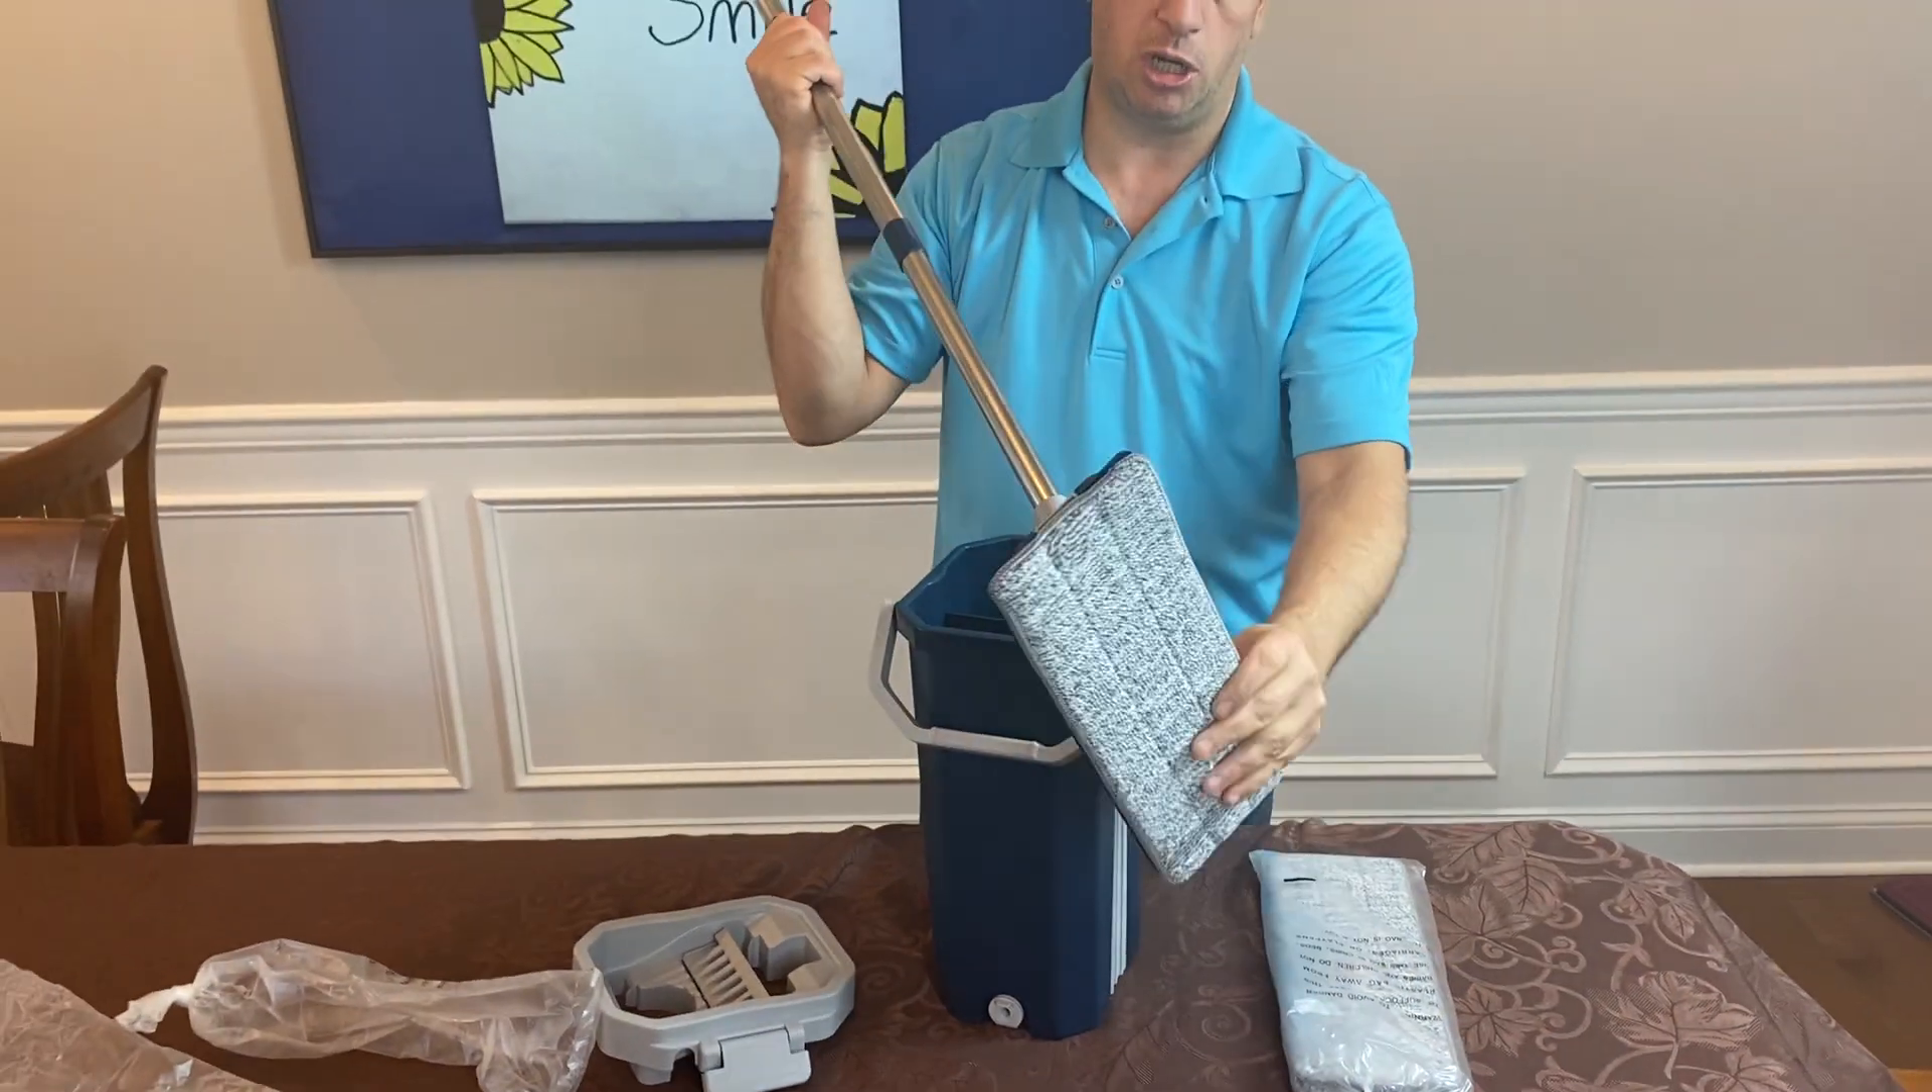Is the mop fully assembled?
Yes.